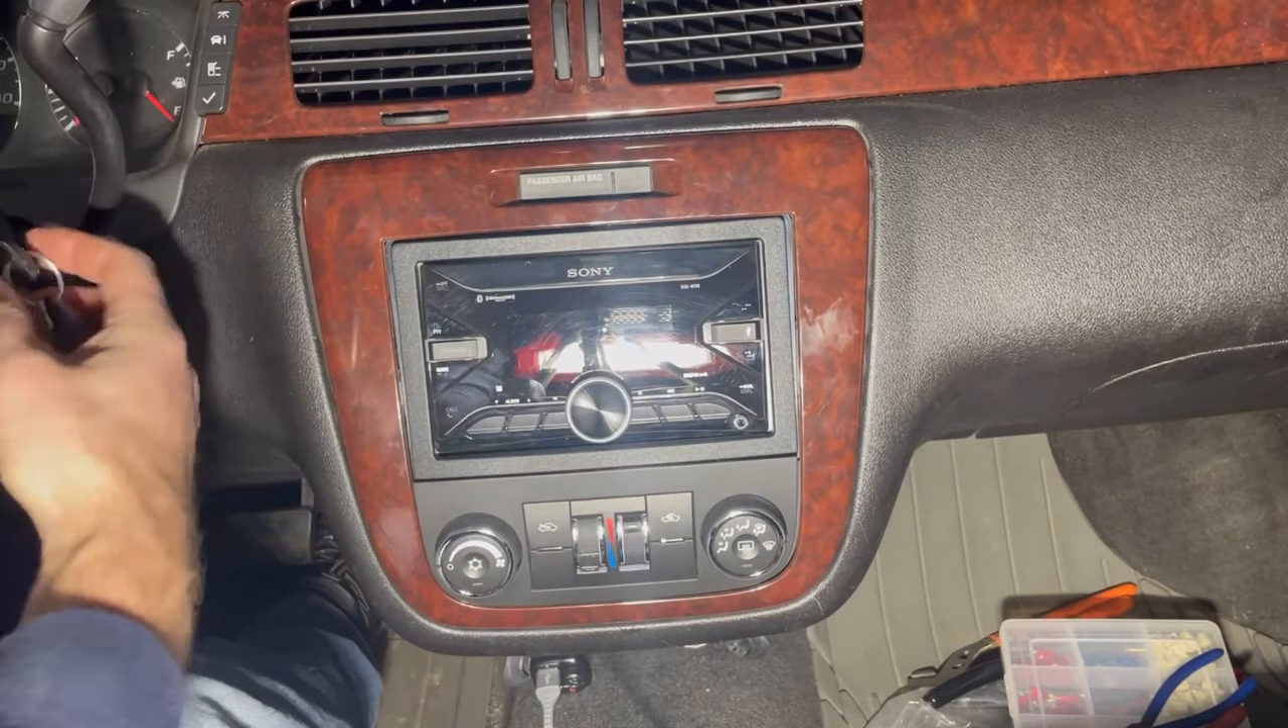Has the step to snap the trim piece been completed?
Yes.